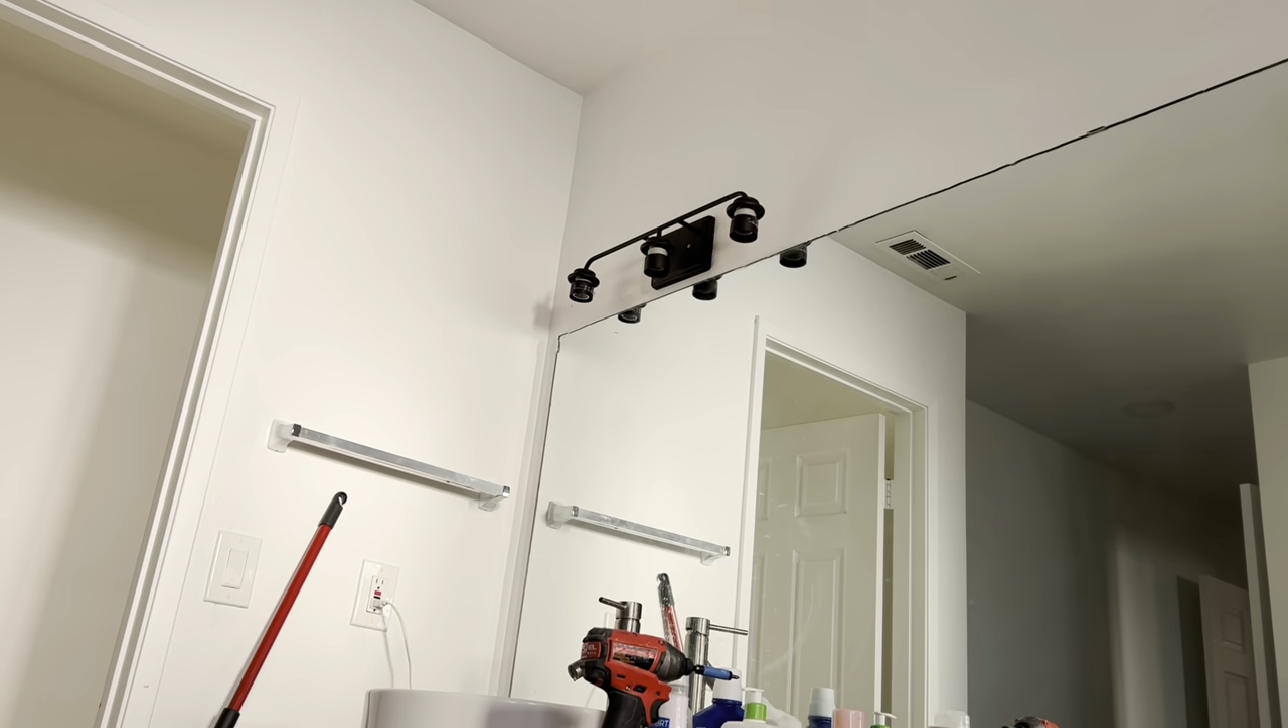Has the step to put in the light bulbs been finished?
No.